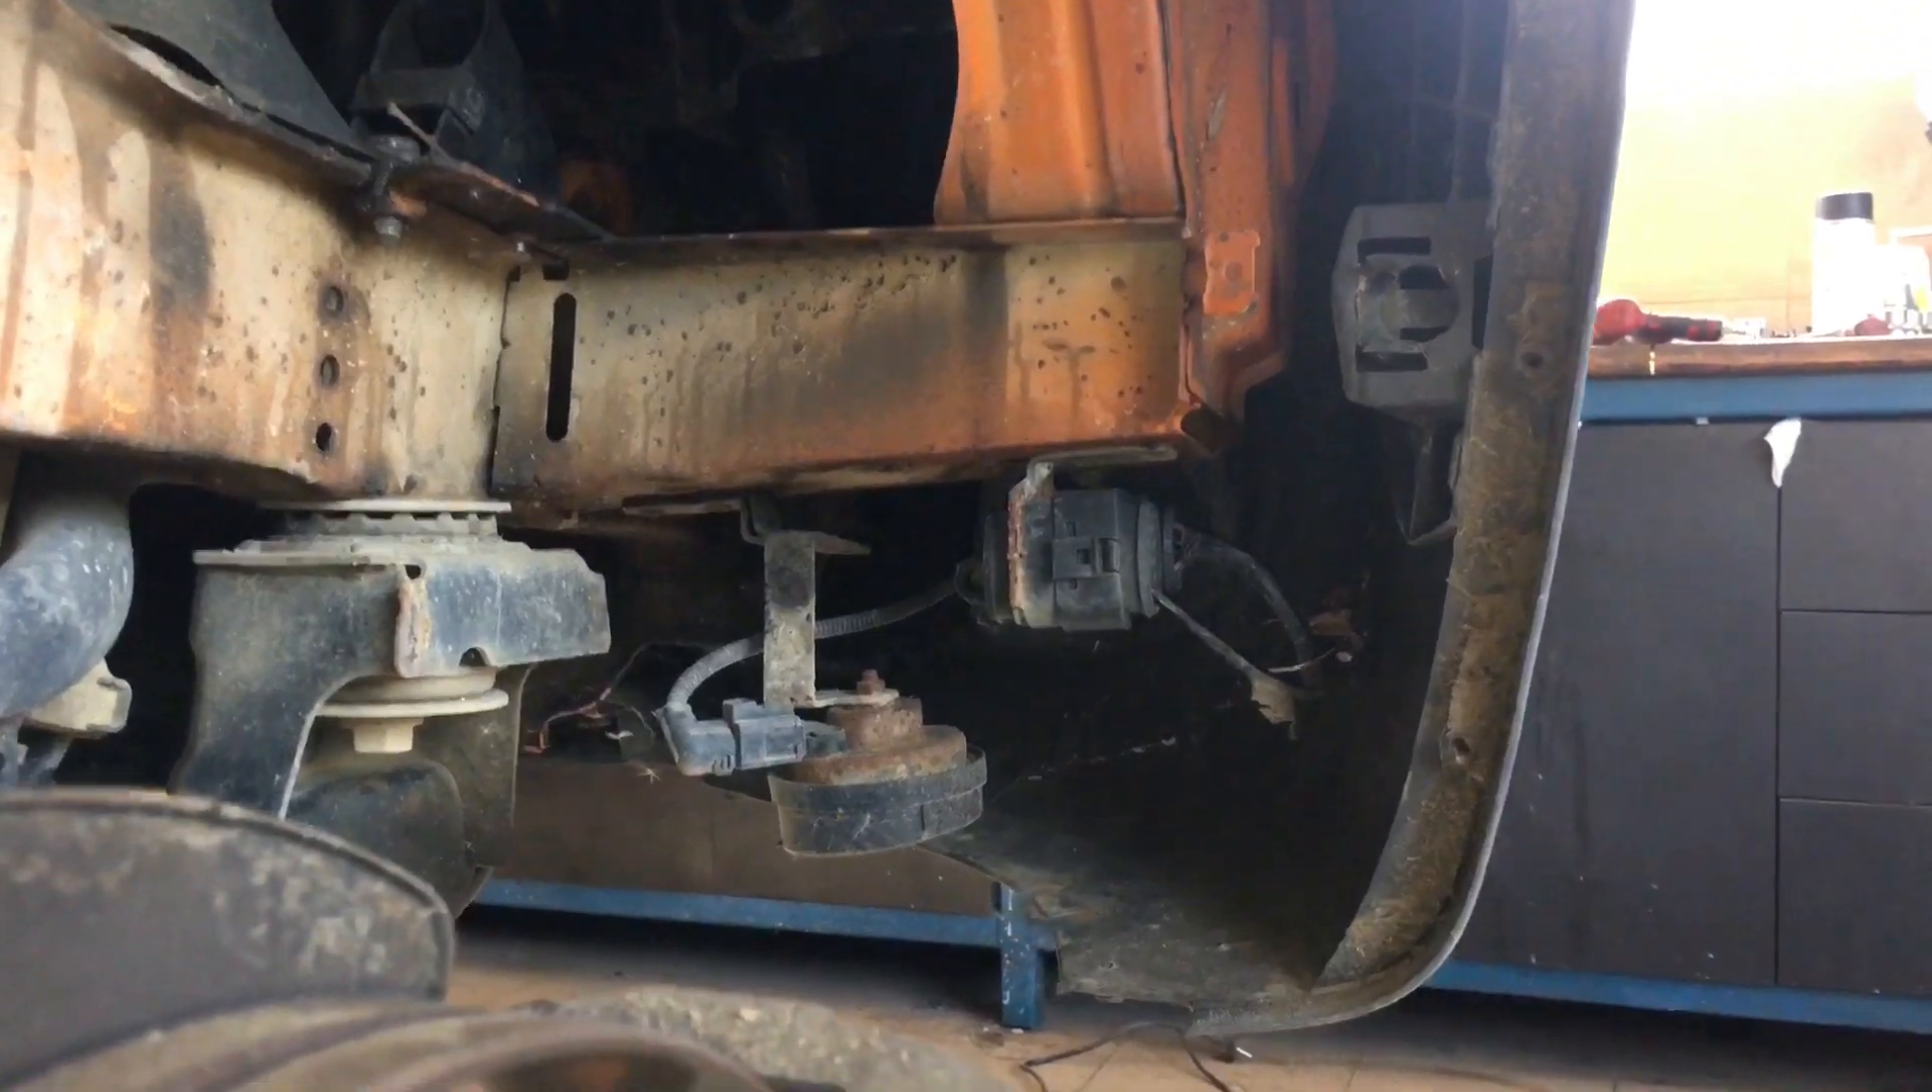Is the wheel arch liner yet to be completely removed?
No.